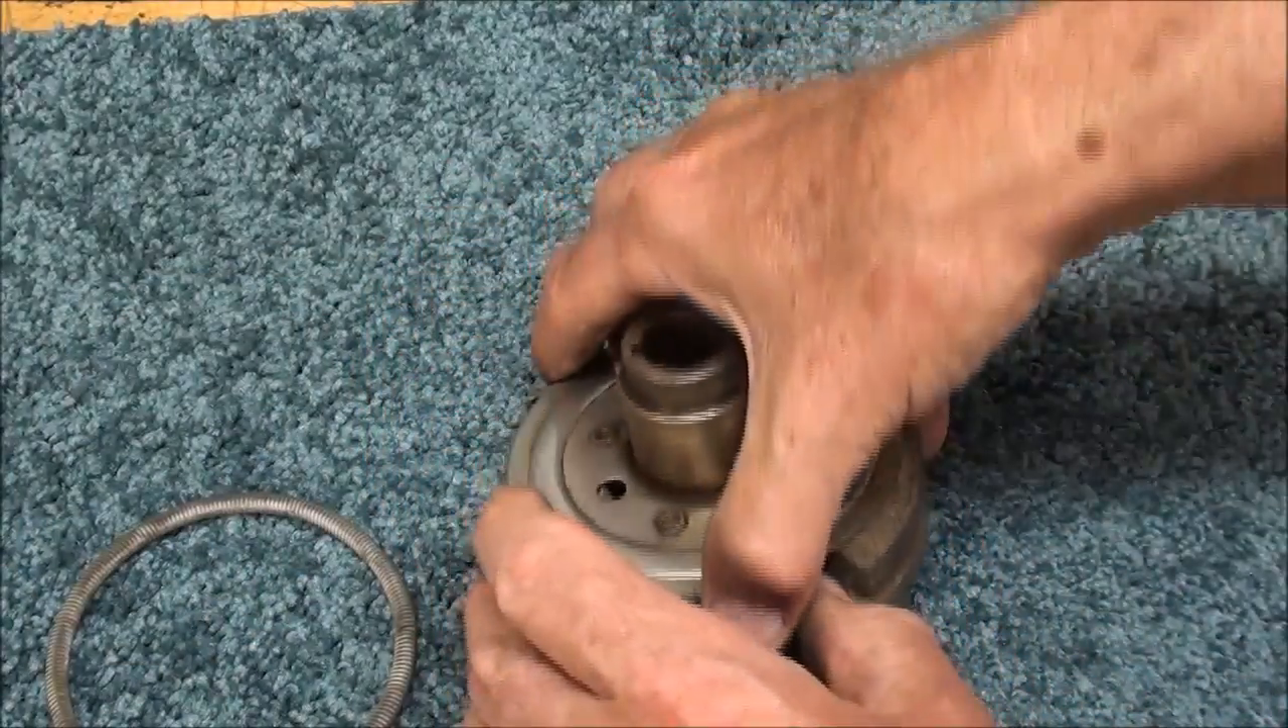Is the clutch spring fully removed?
Yes.